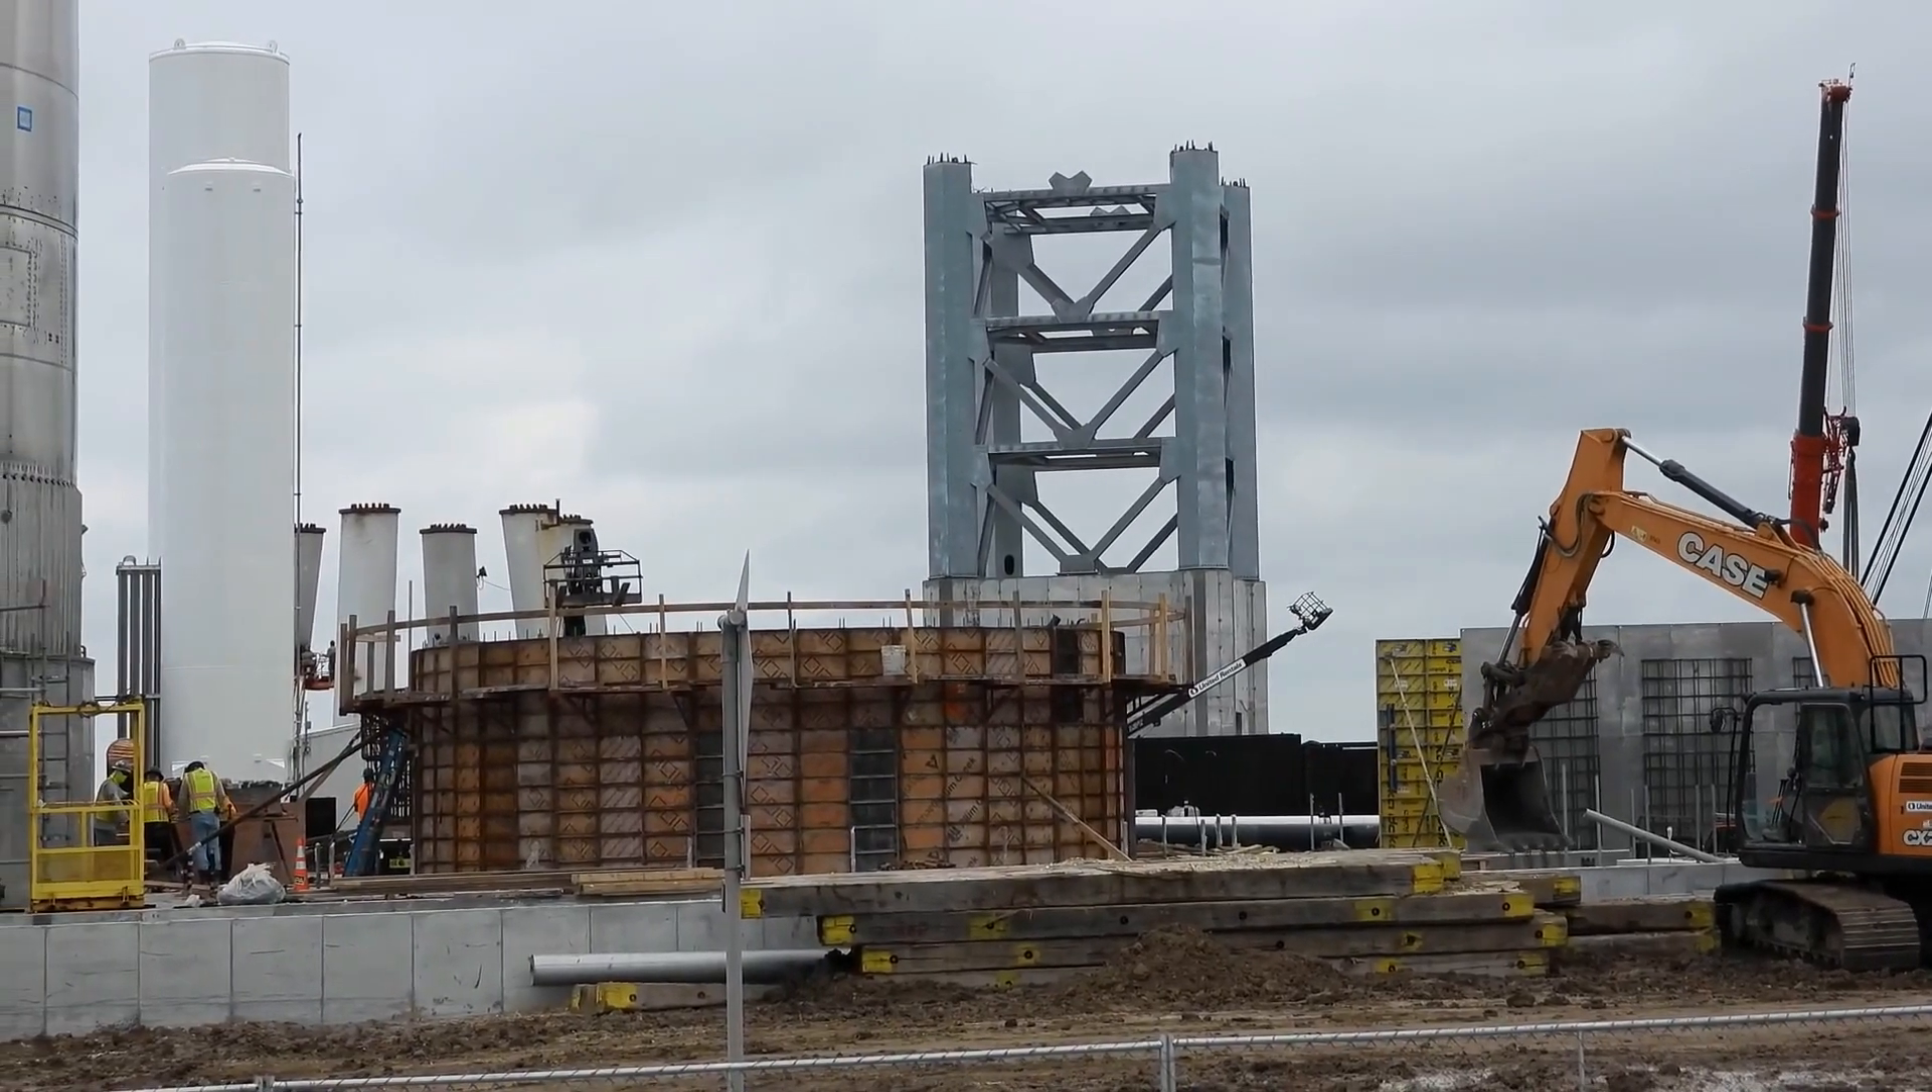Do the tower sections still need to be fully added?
Yes.